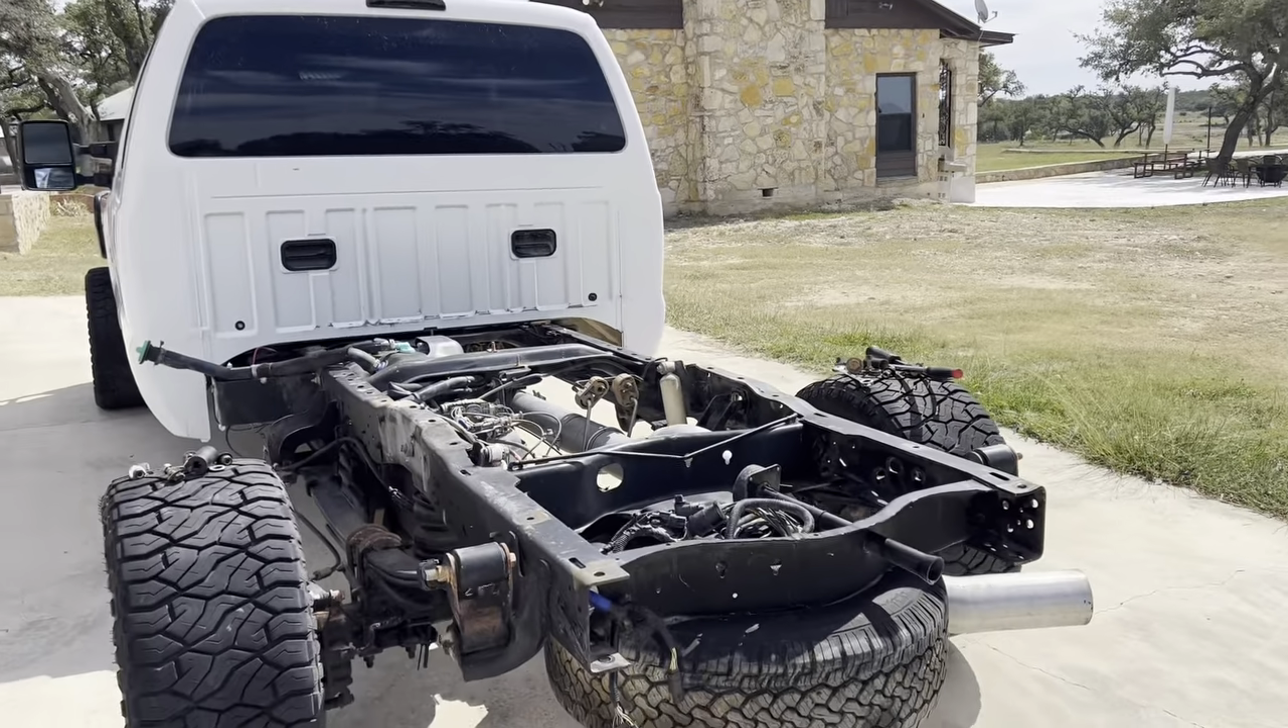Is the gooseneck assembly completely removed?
Yes.